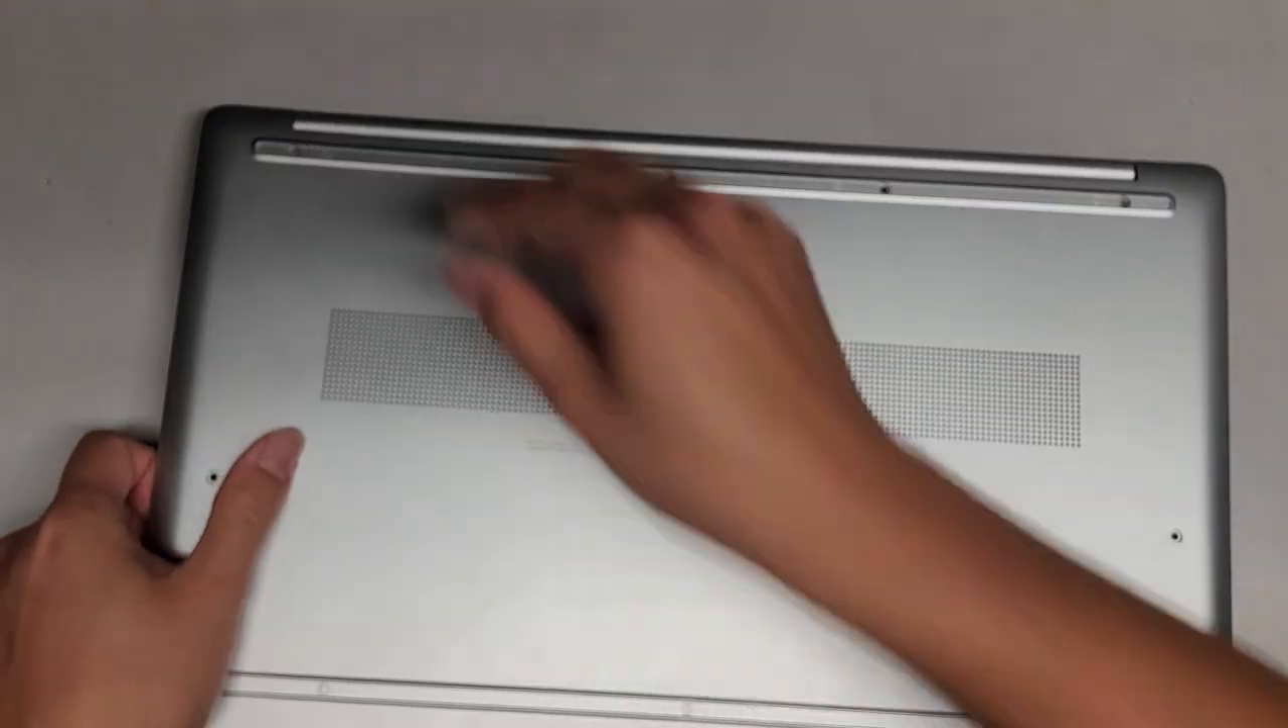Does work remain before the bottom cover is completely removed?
Yes.